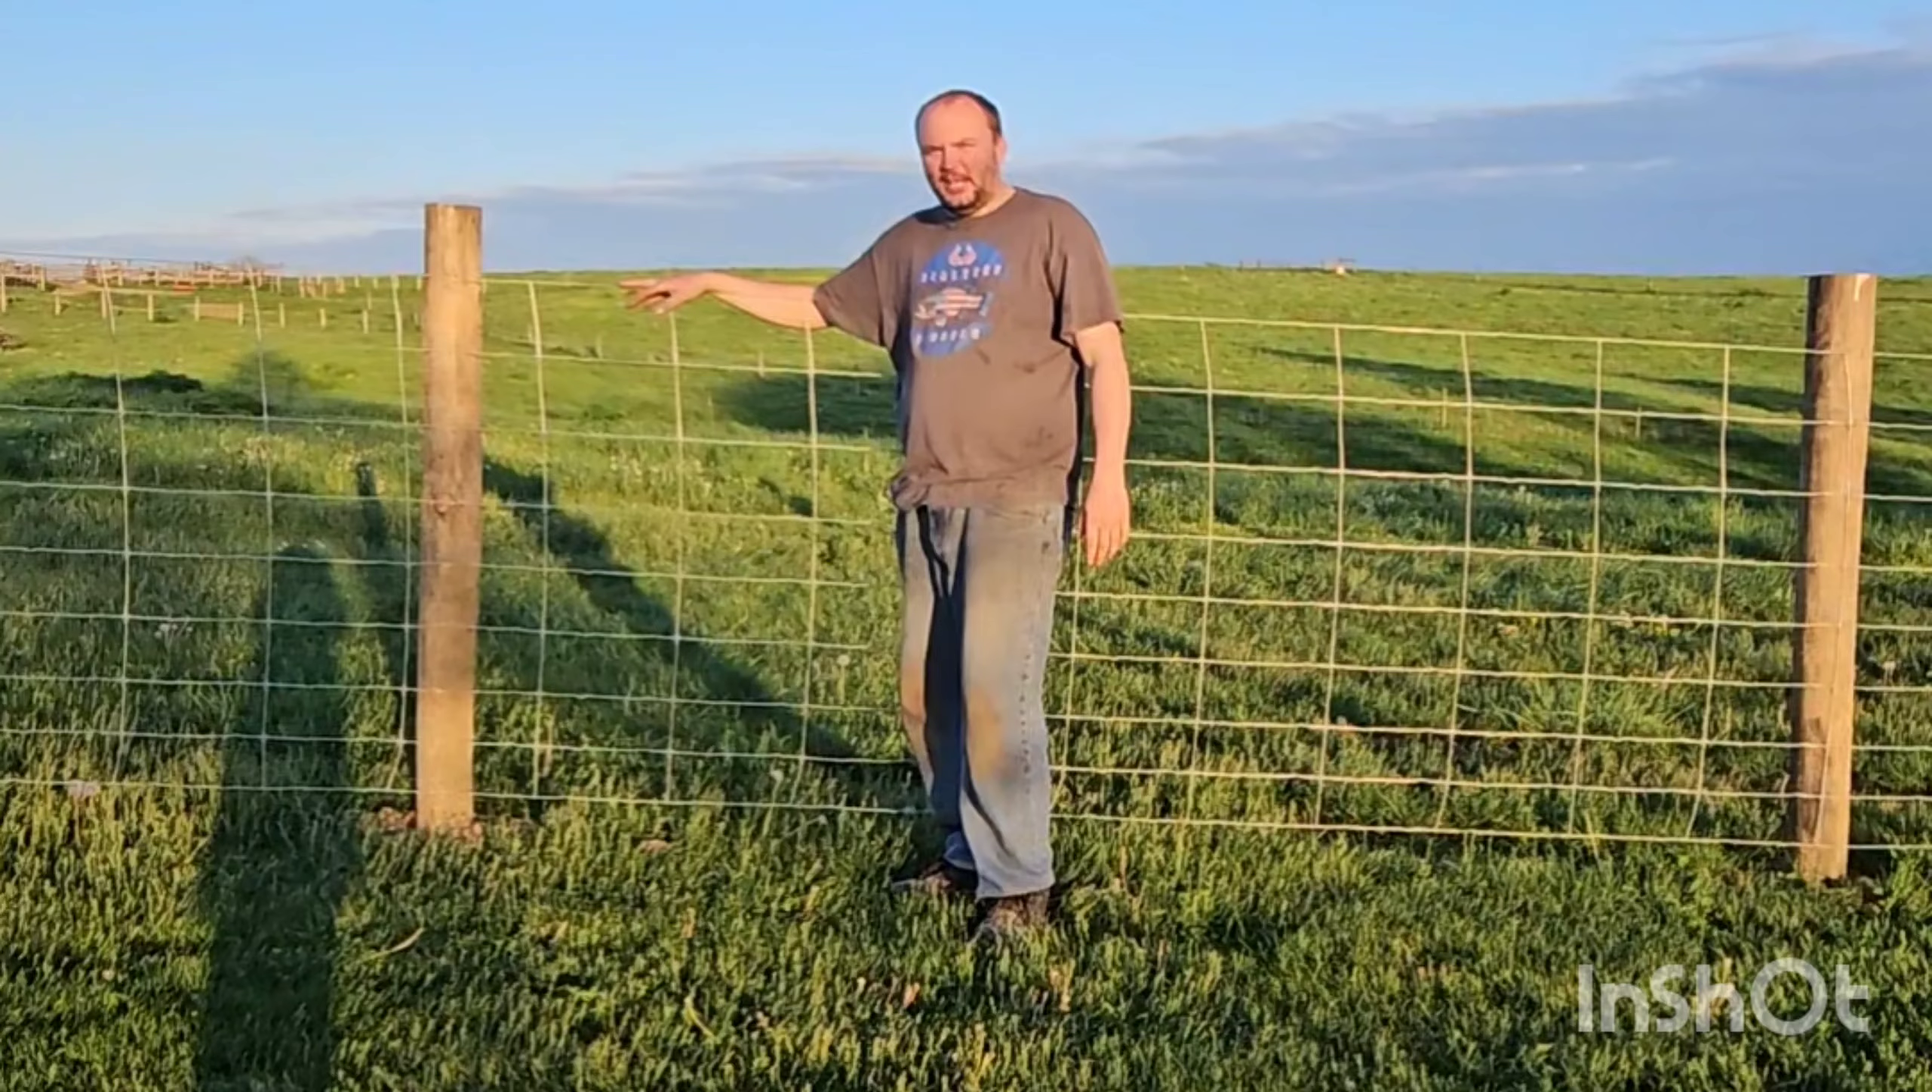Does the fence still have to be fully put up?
No.